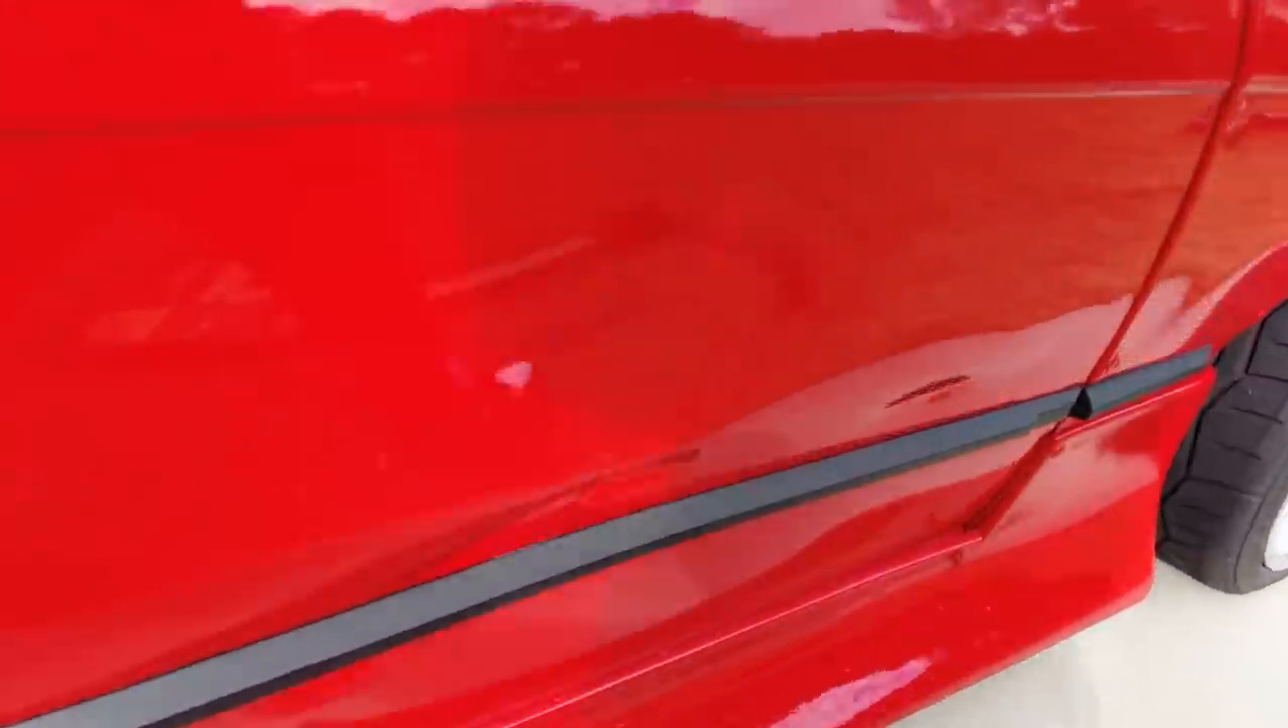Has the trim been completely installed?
Yes.